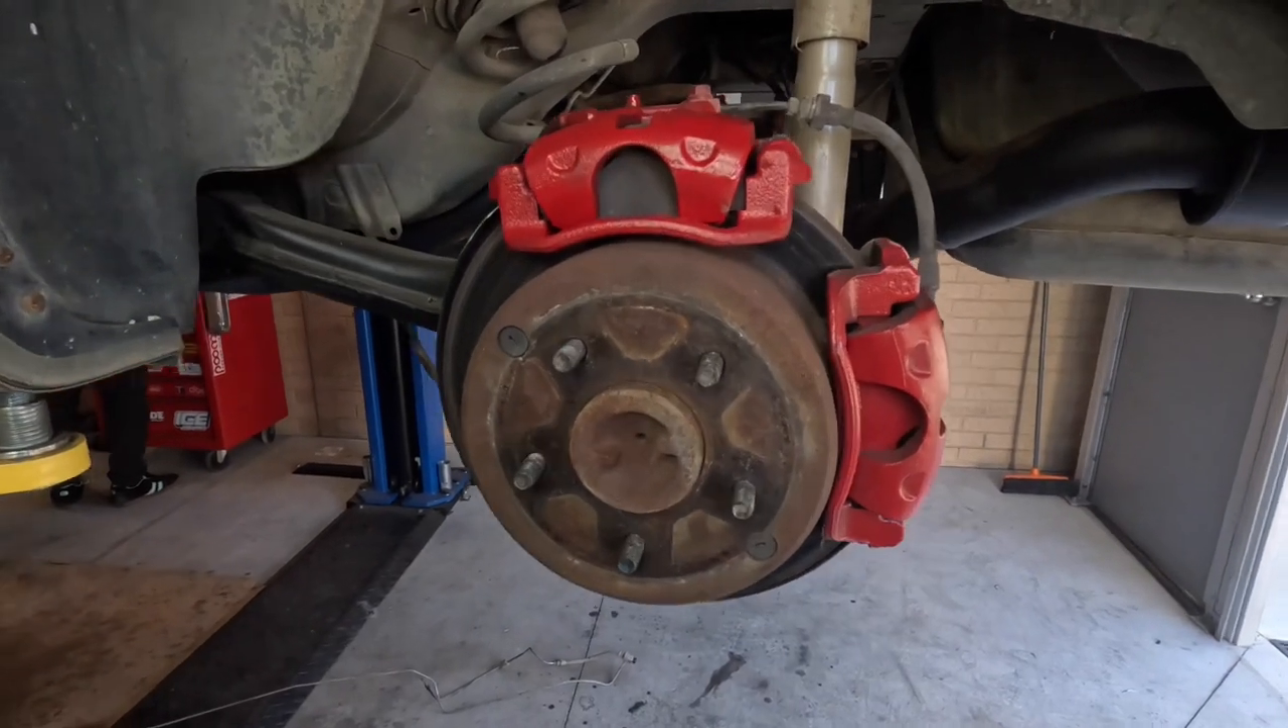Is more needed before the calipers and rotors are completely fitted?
No.